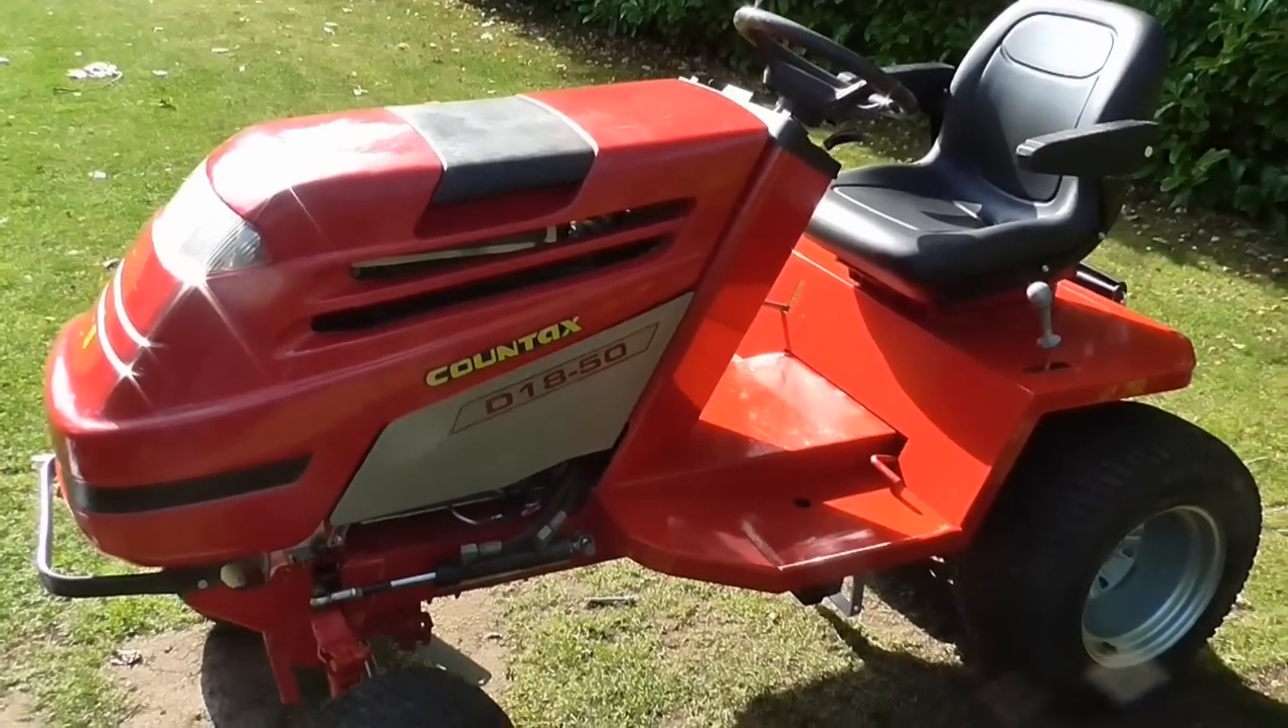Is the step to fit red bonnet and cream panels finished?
Yes.